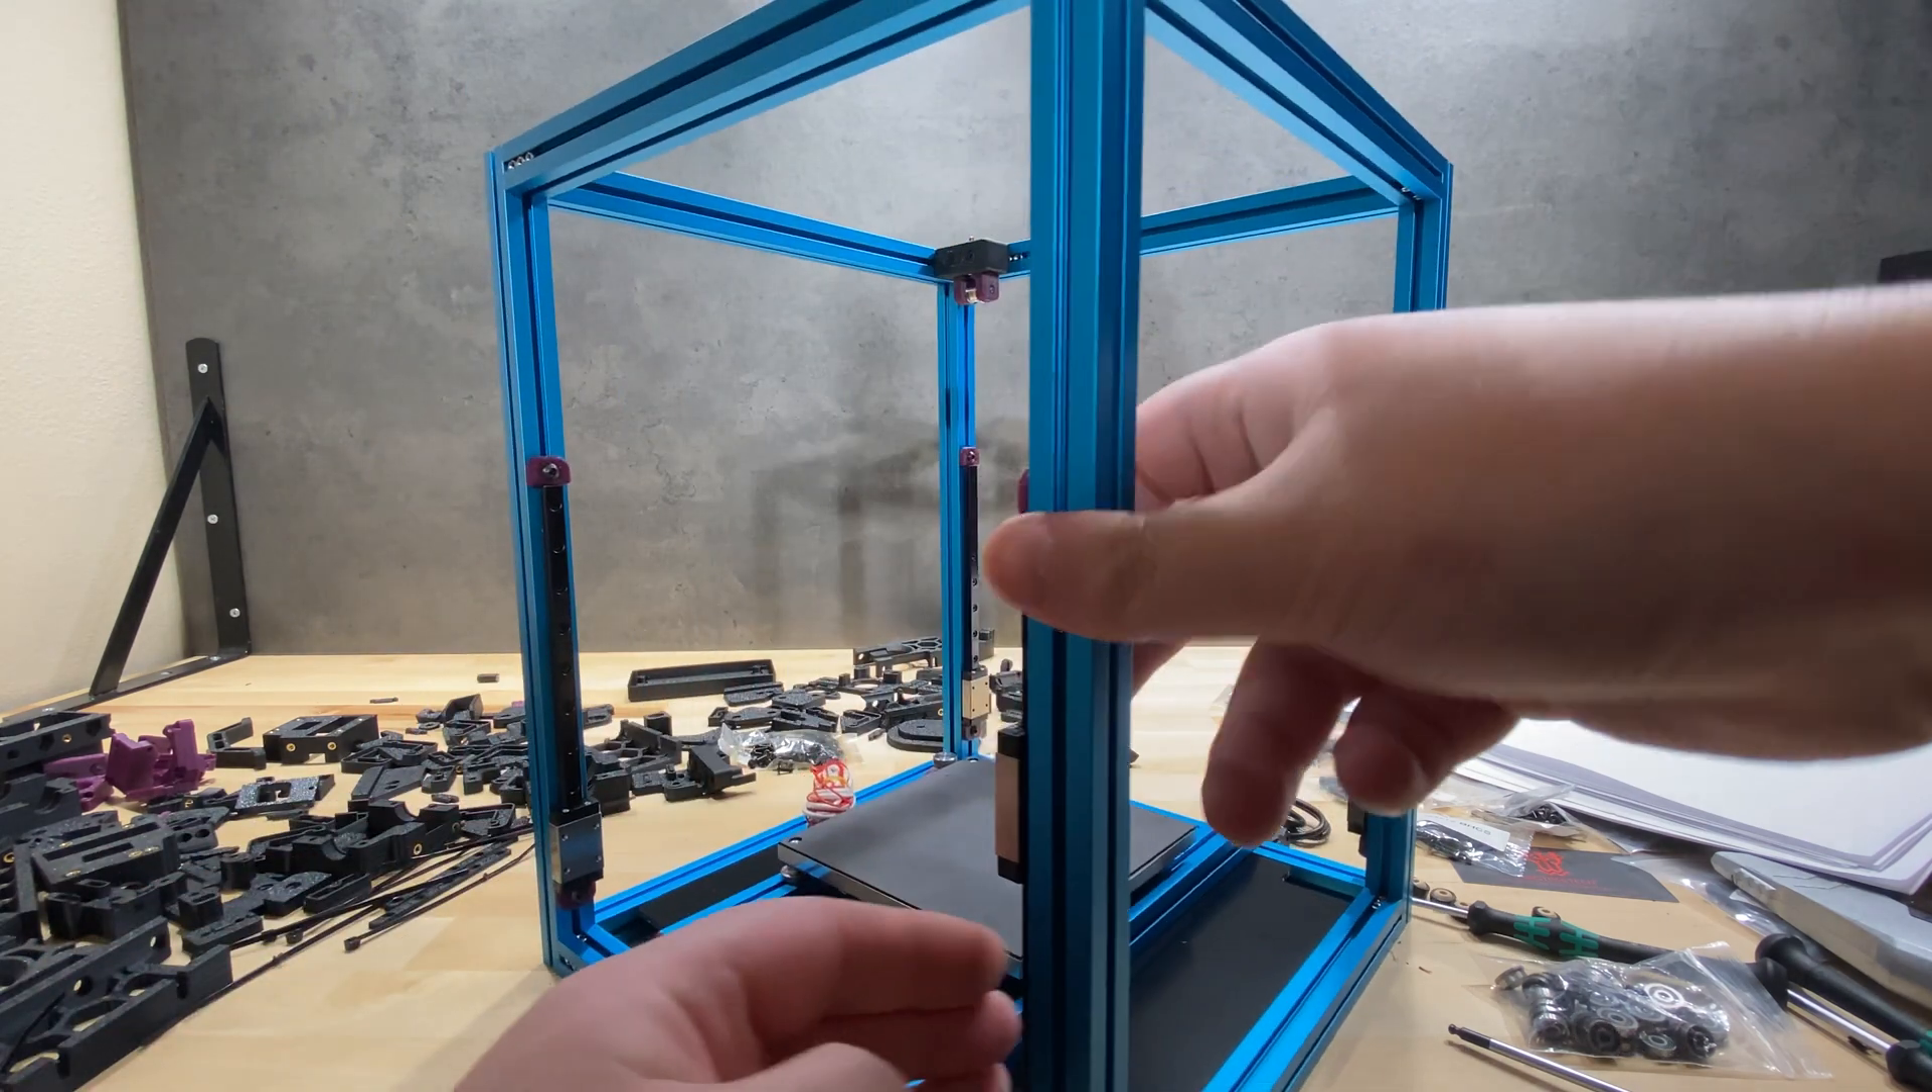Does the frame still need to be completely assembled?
No.